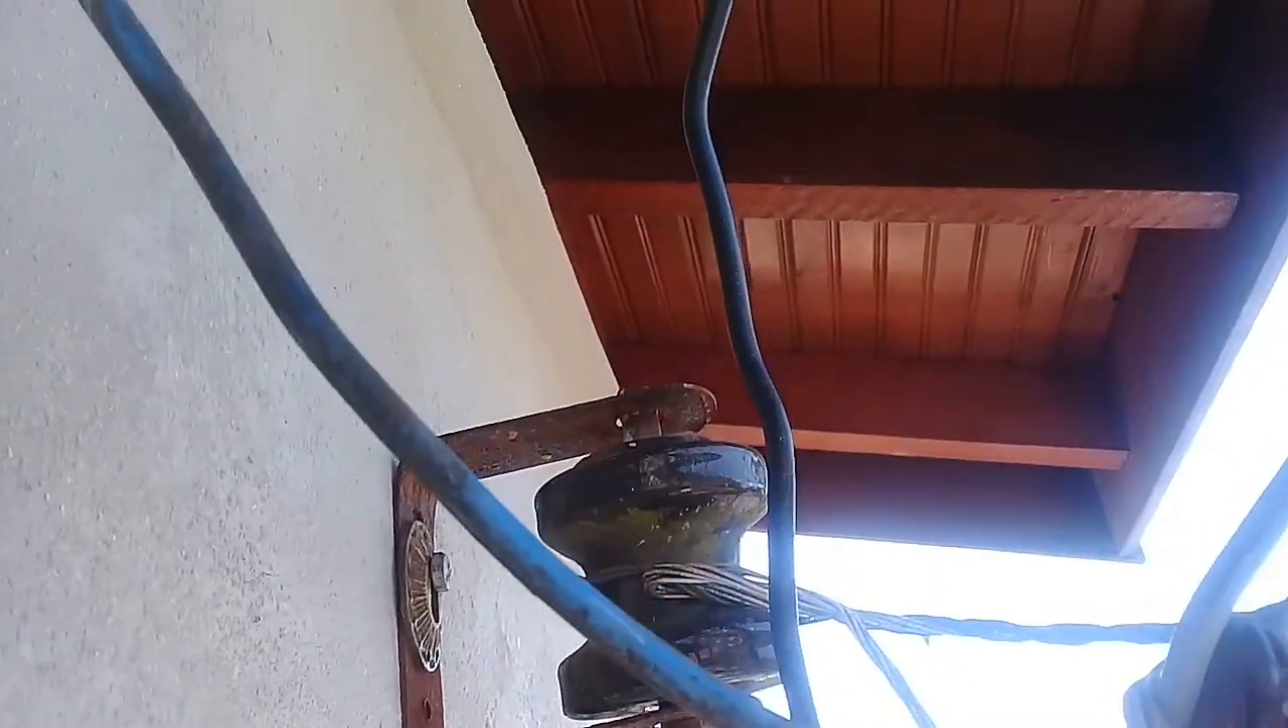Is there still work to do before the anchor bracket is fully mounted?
No.